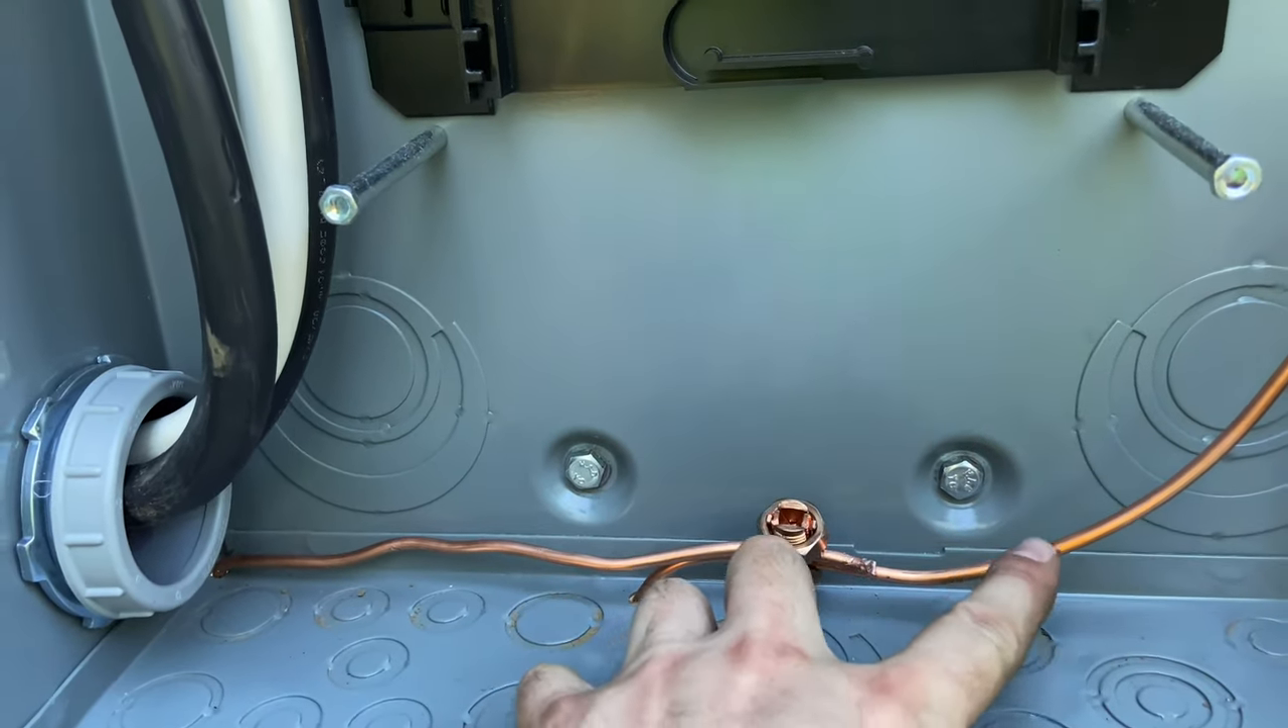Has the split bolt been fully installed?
Yes.